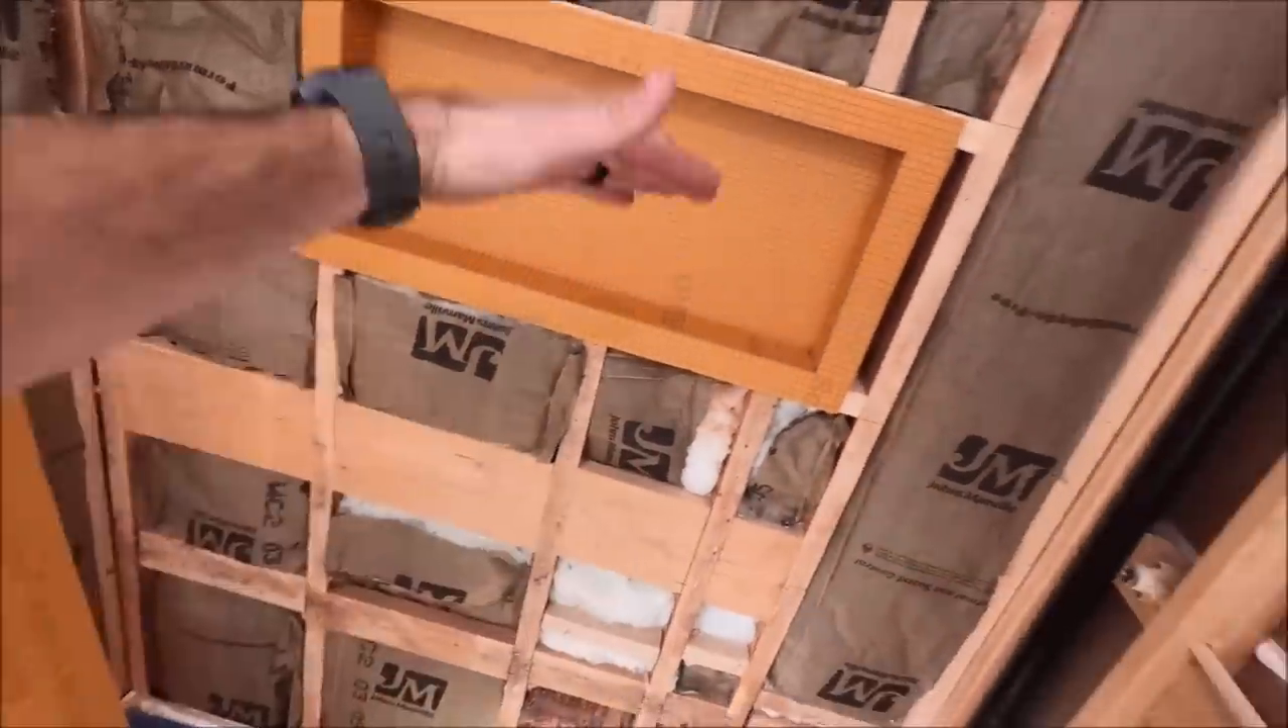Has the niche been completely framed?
Yes.